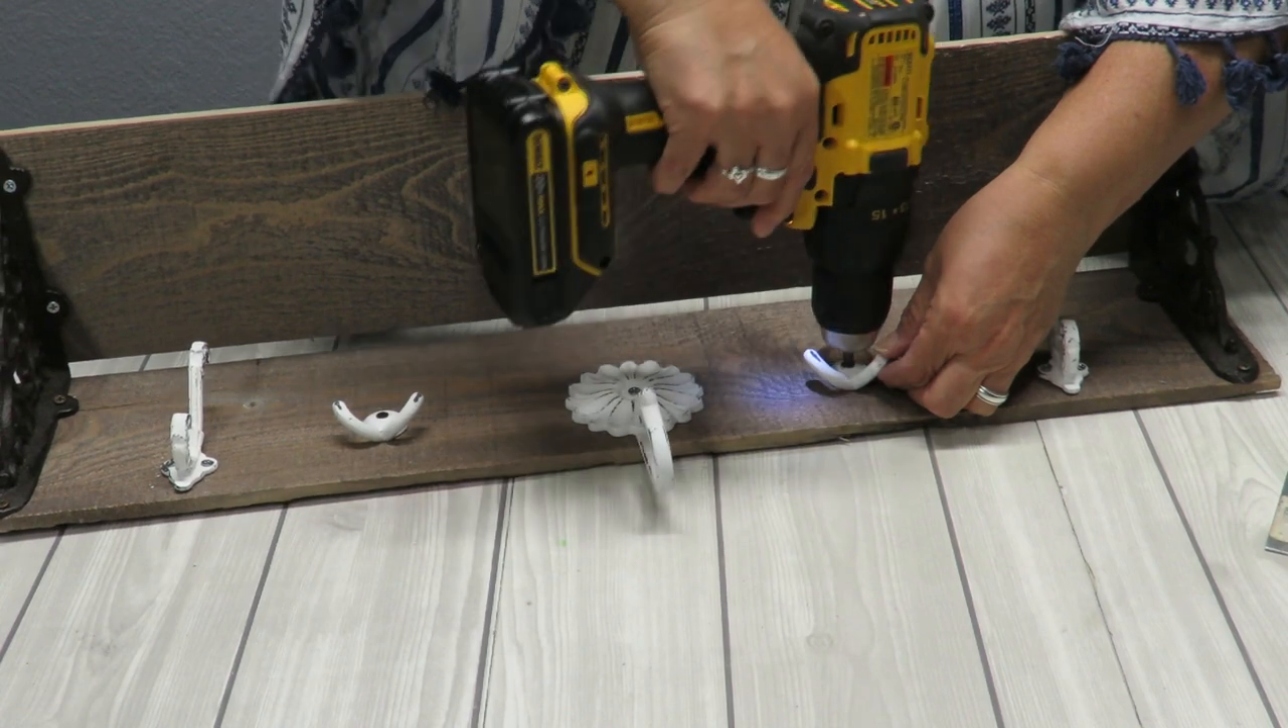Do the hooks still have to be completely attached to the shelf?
Yes.